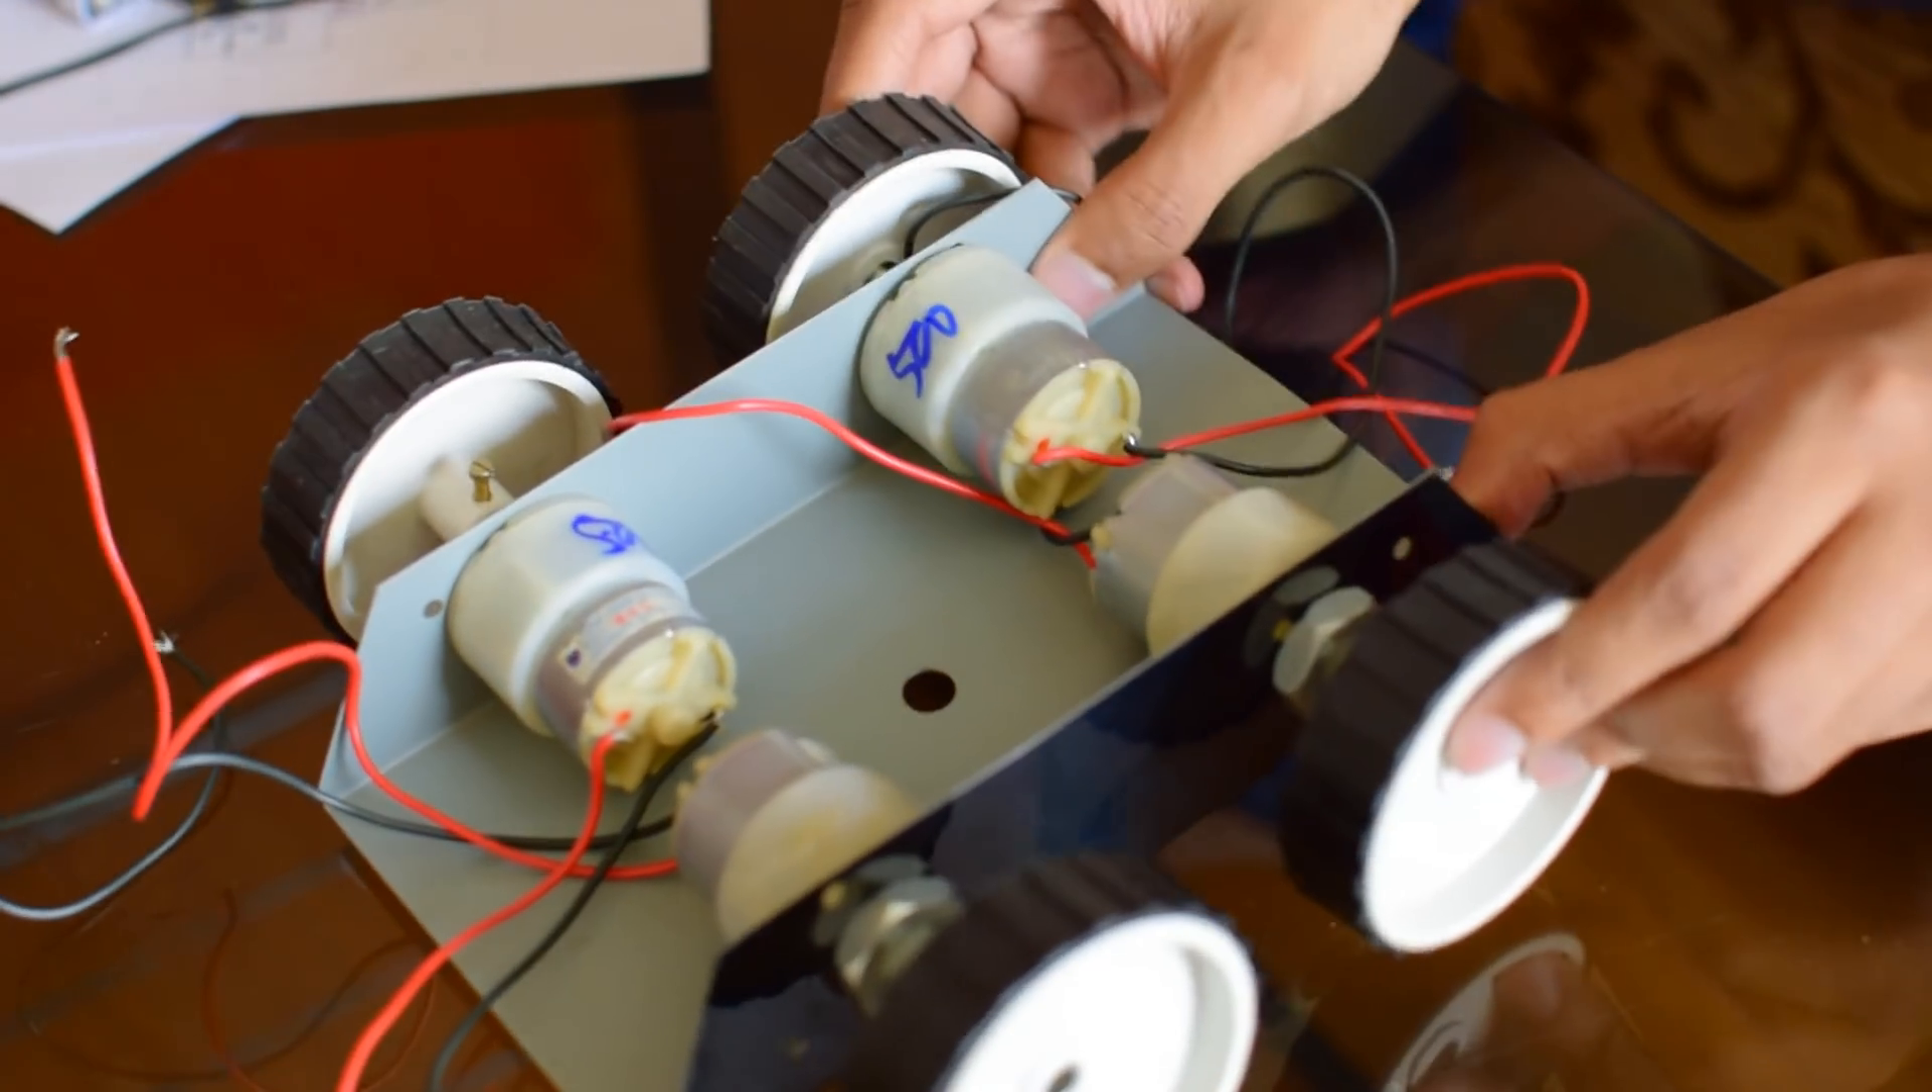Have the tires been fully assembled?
Yes.